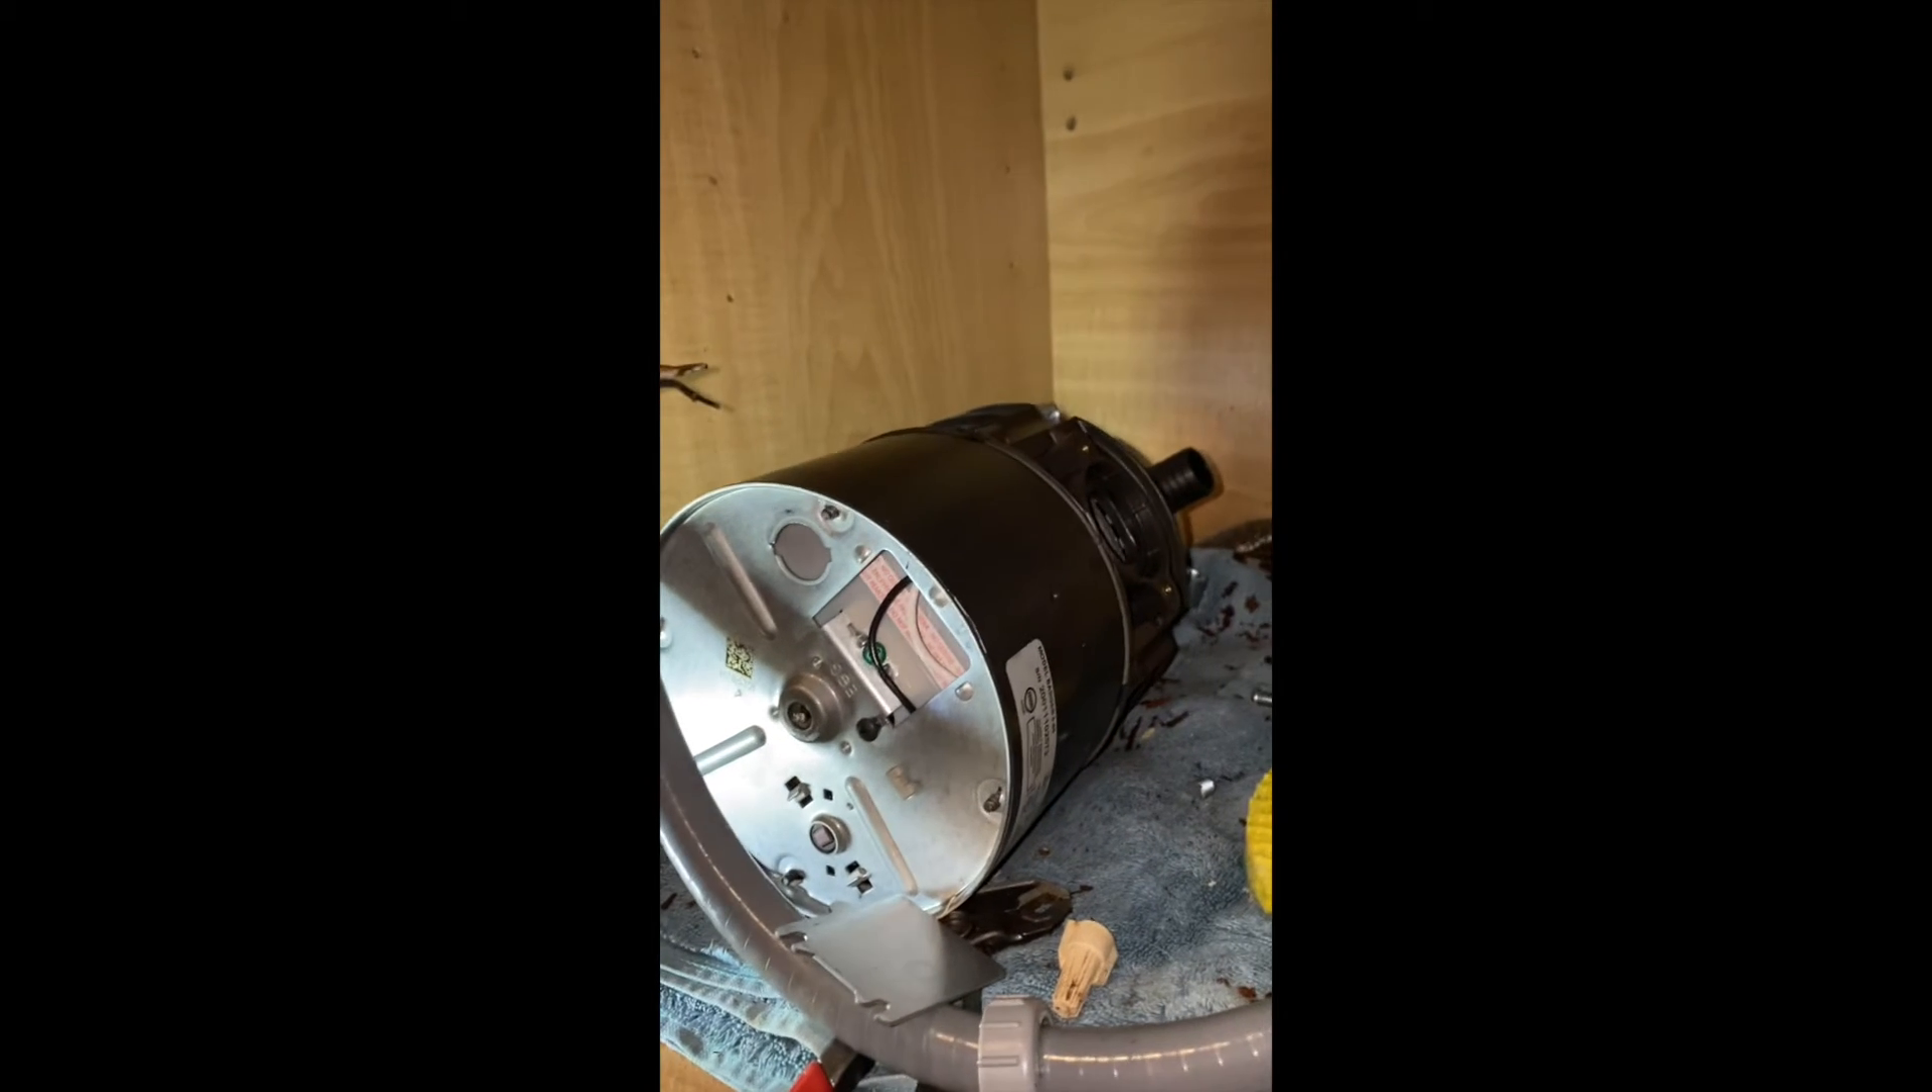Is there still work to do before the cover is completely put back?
Yes.